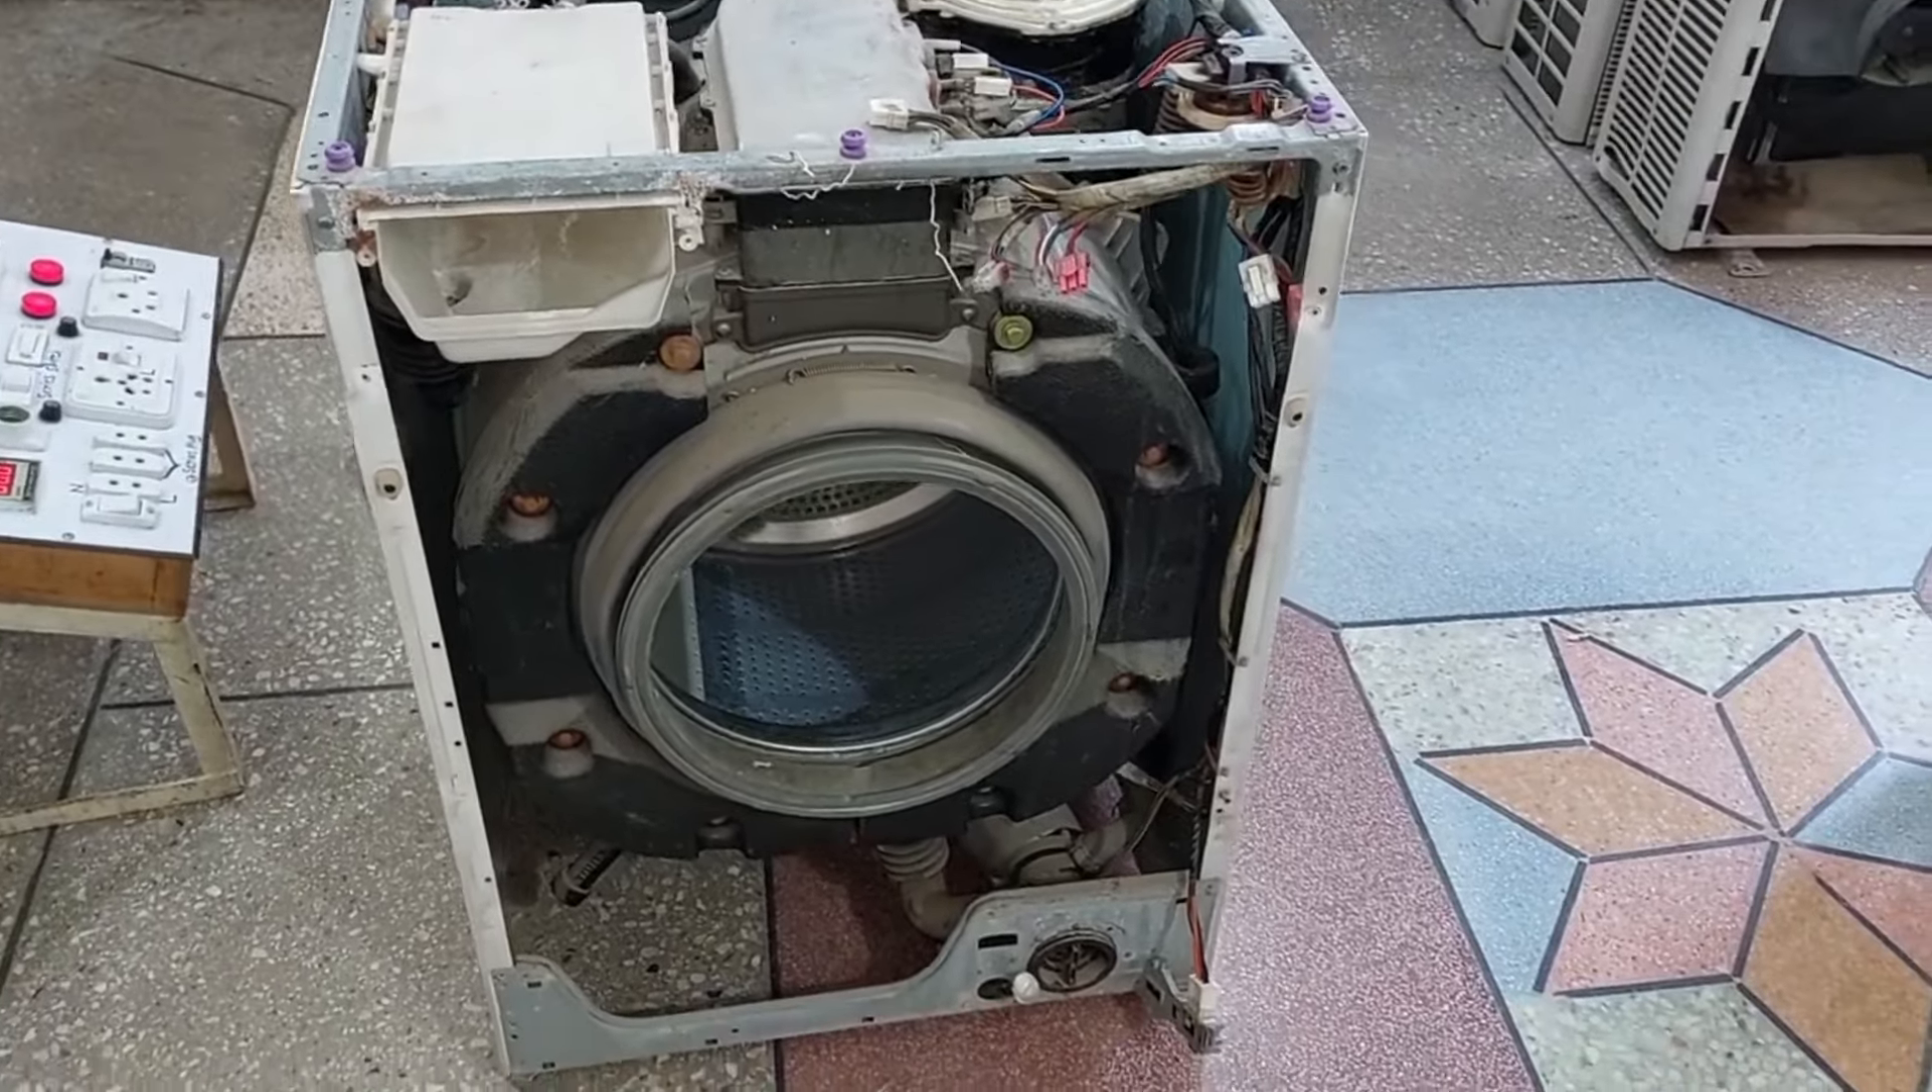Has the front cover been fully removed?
Yes.